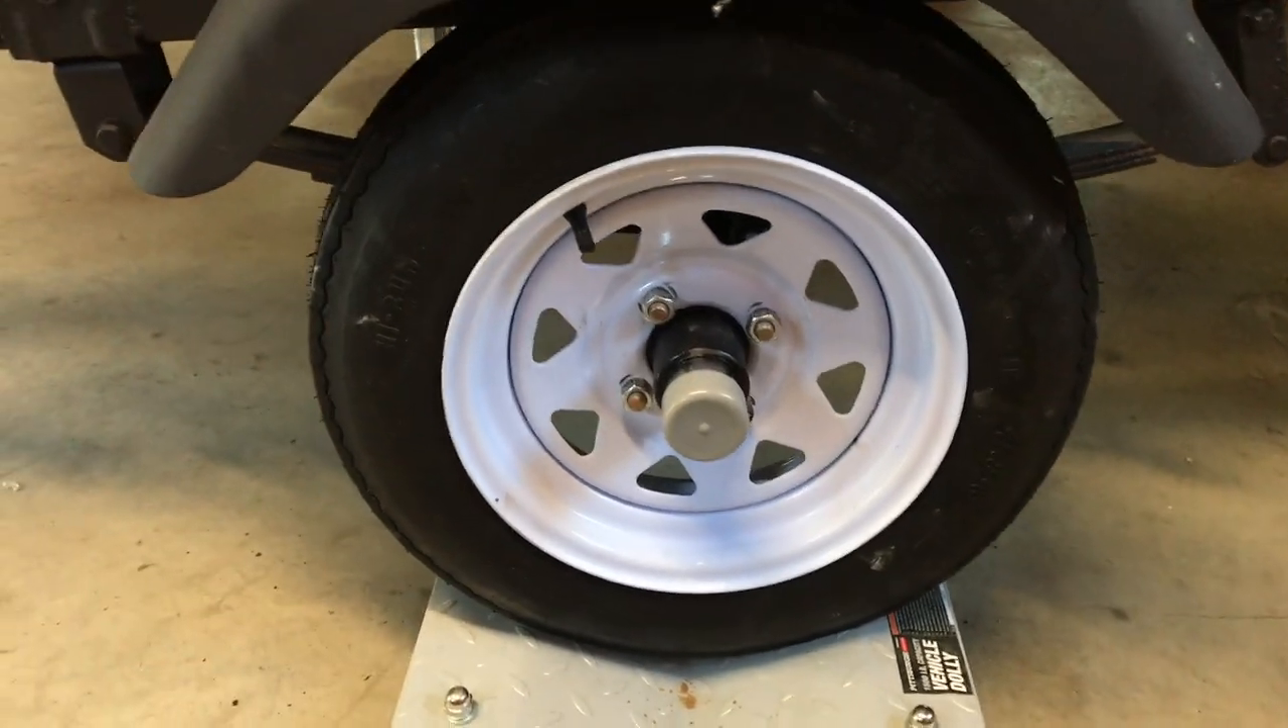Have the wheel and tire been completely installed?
Yes.